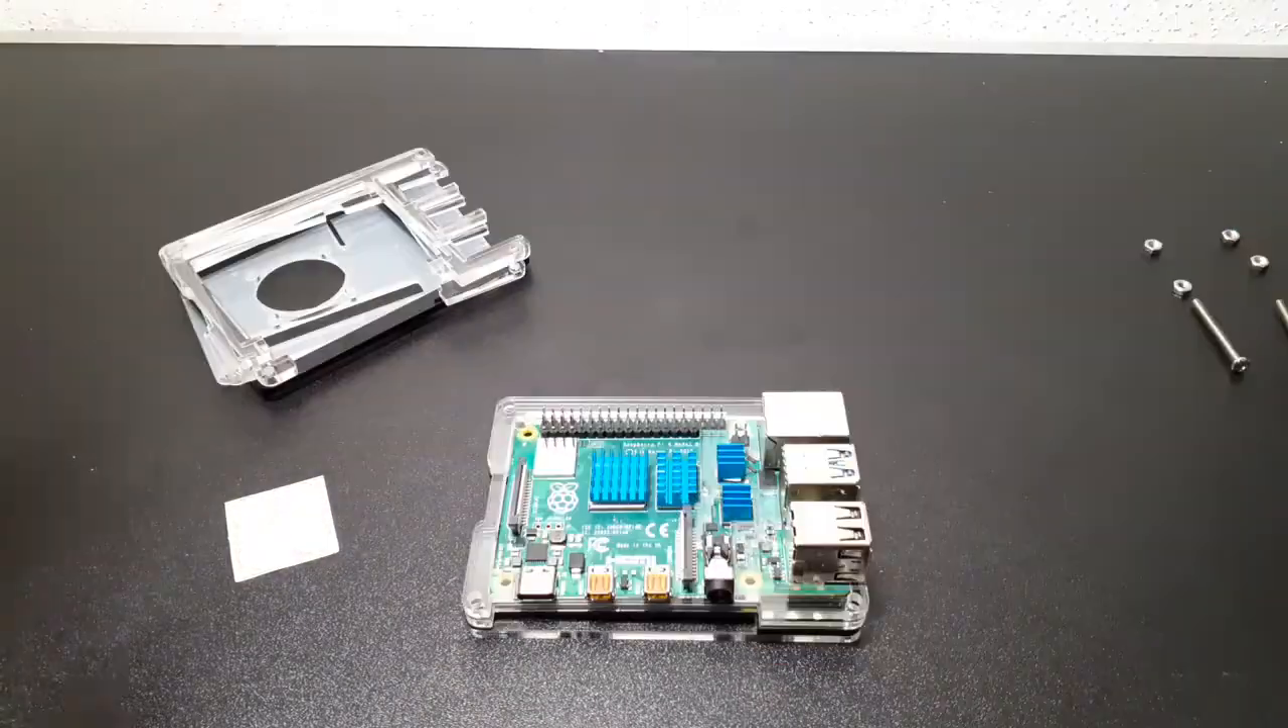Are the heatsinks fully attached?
Yes.